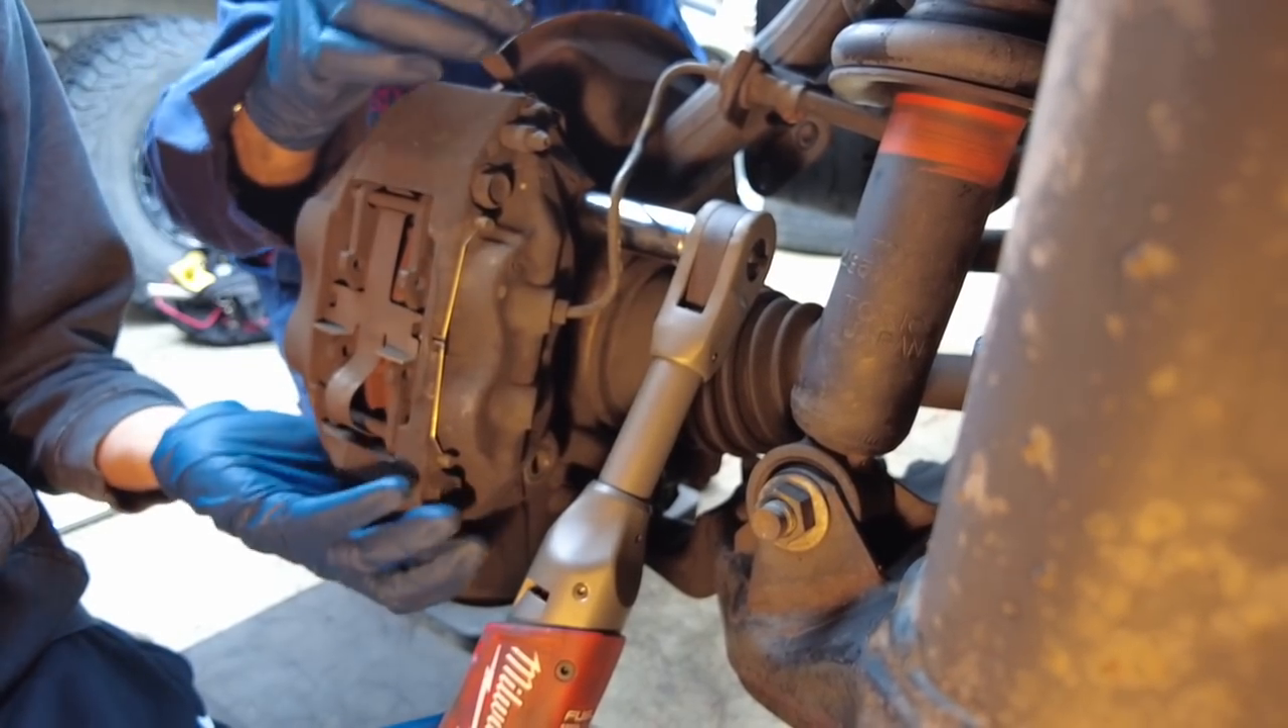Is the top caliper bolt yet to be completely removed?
Yes.